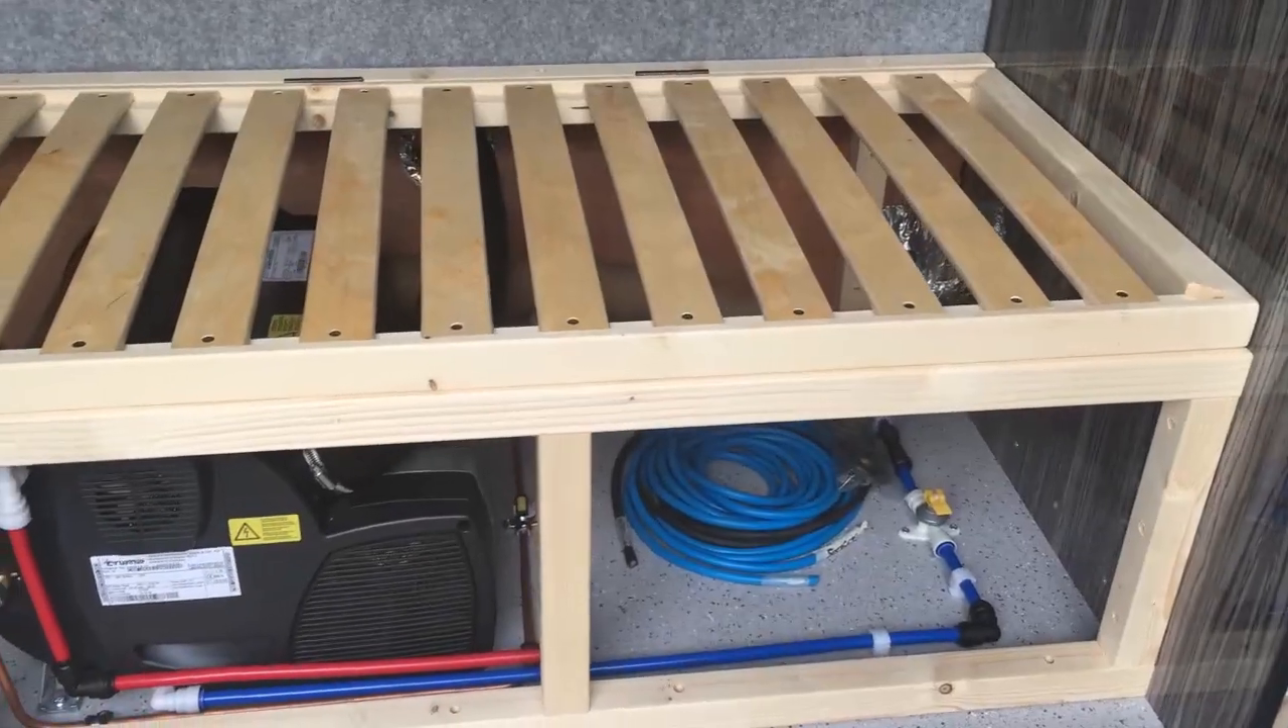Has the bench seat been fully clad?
No.